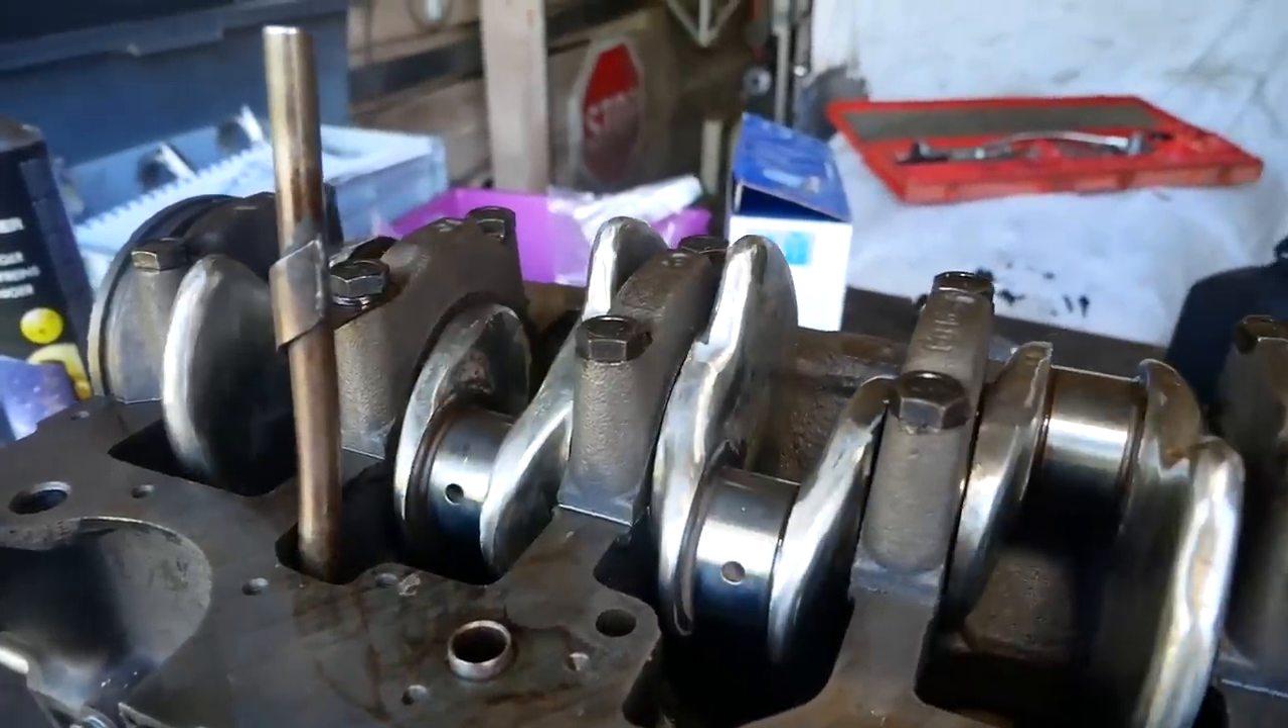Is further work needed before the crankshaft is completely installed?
No.